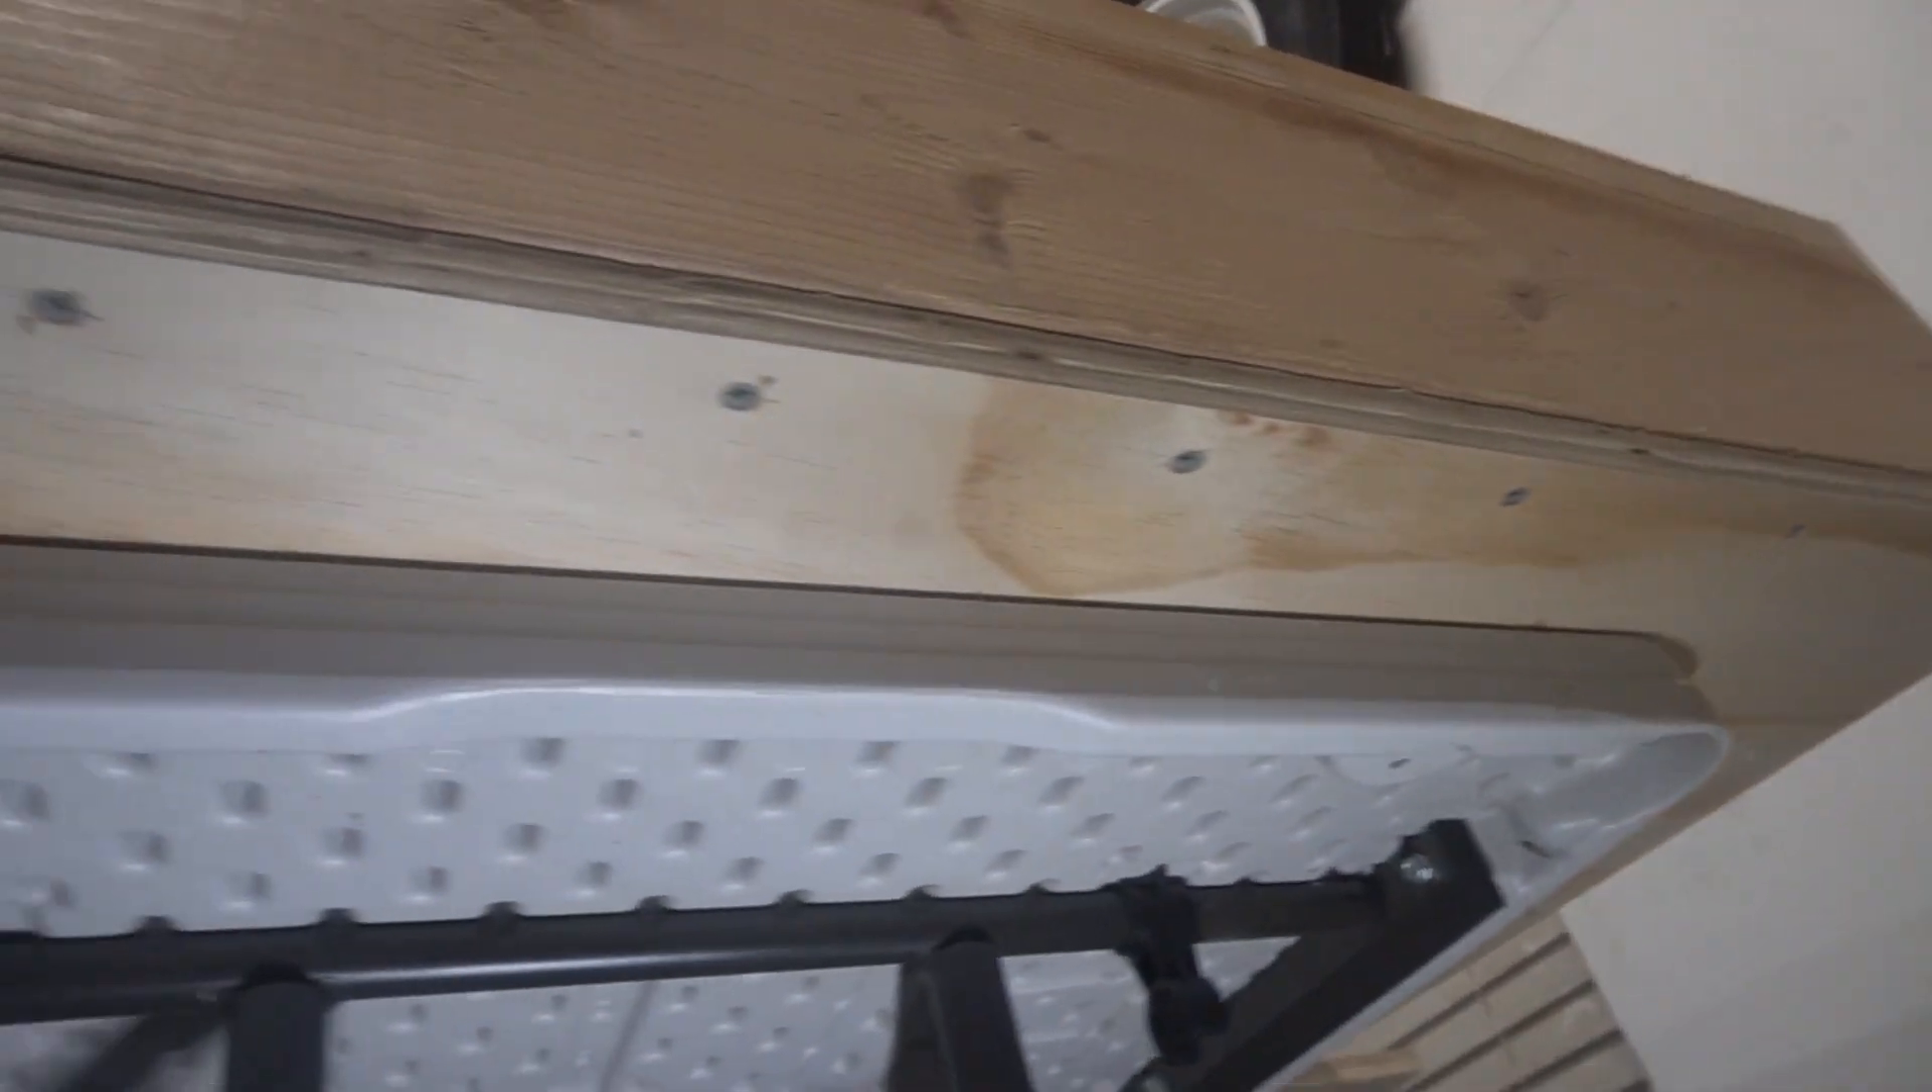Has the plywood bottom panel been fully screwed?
Yes.